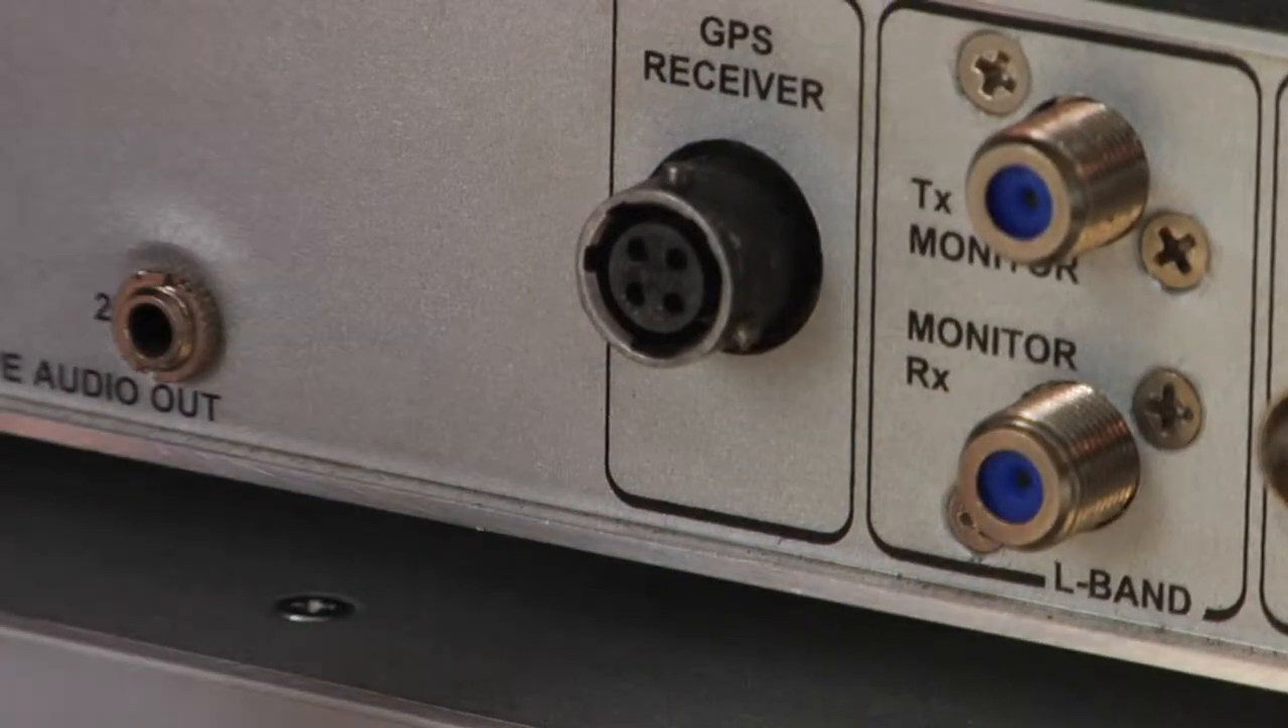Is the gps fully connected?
No.